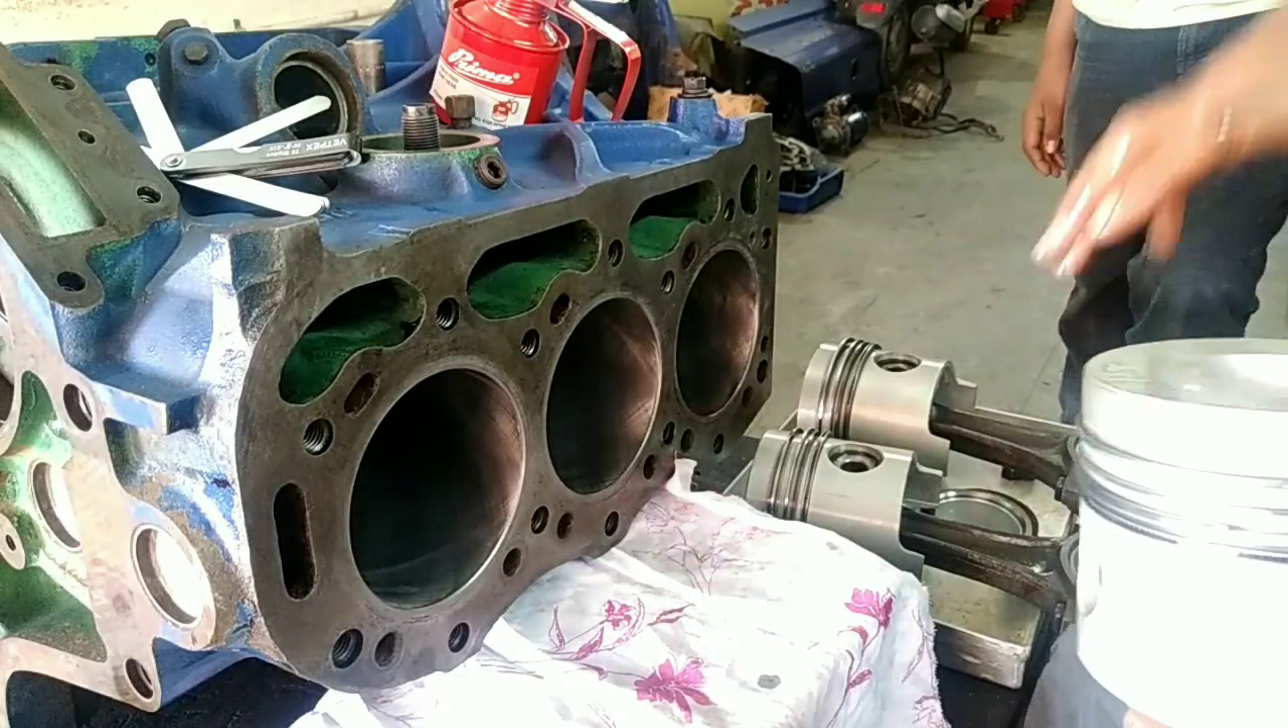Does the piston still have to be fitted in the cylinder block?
Yes.